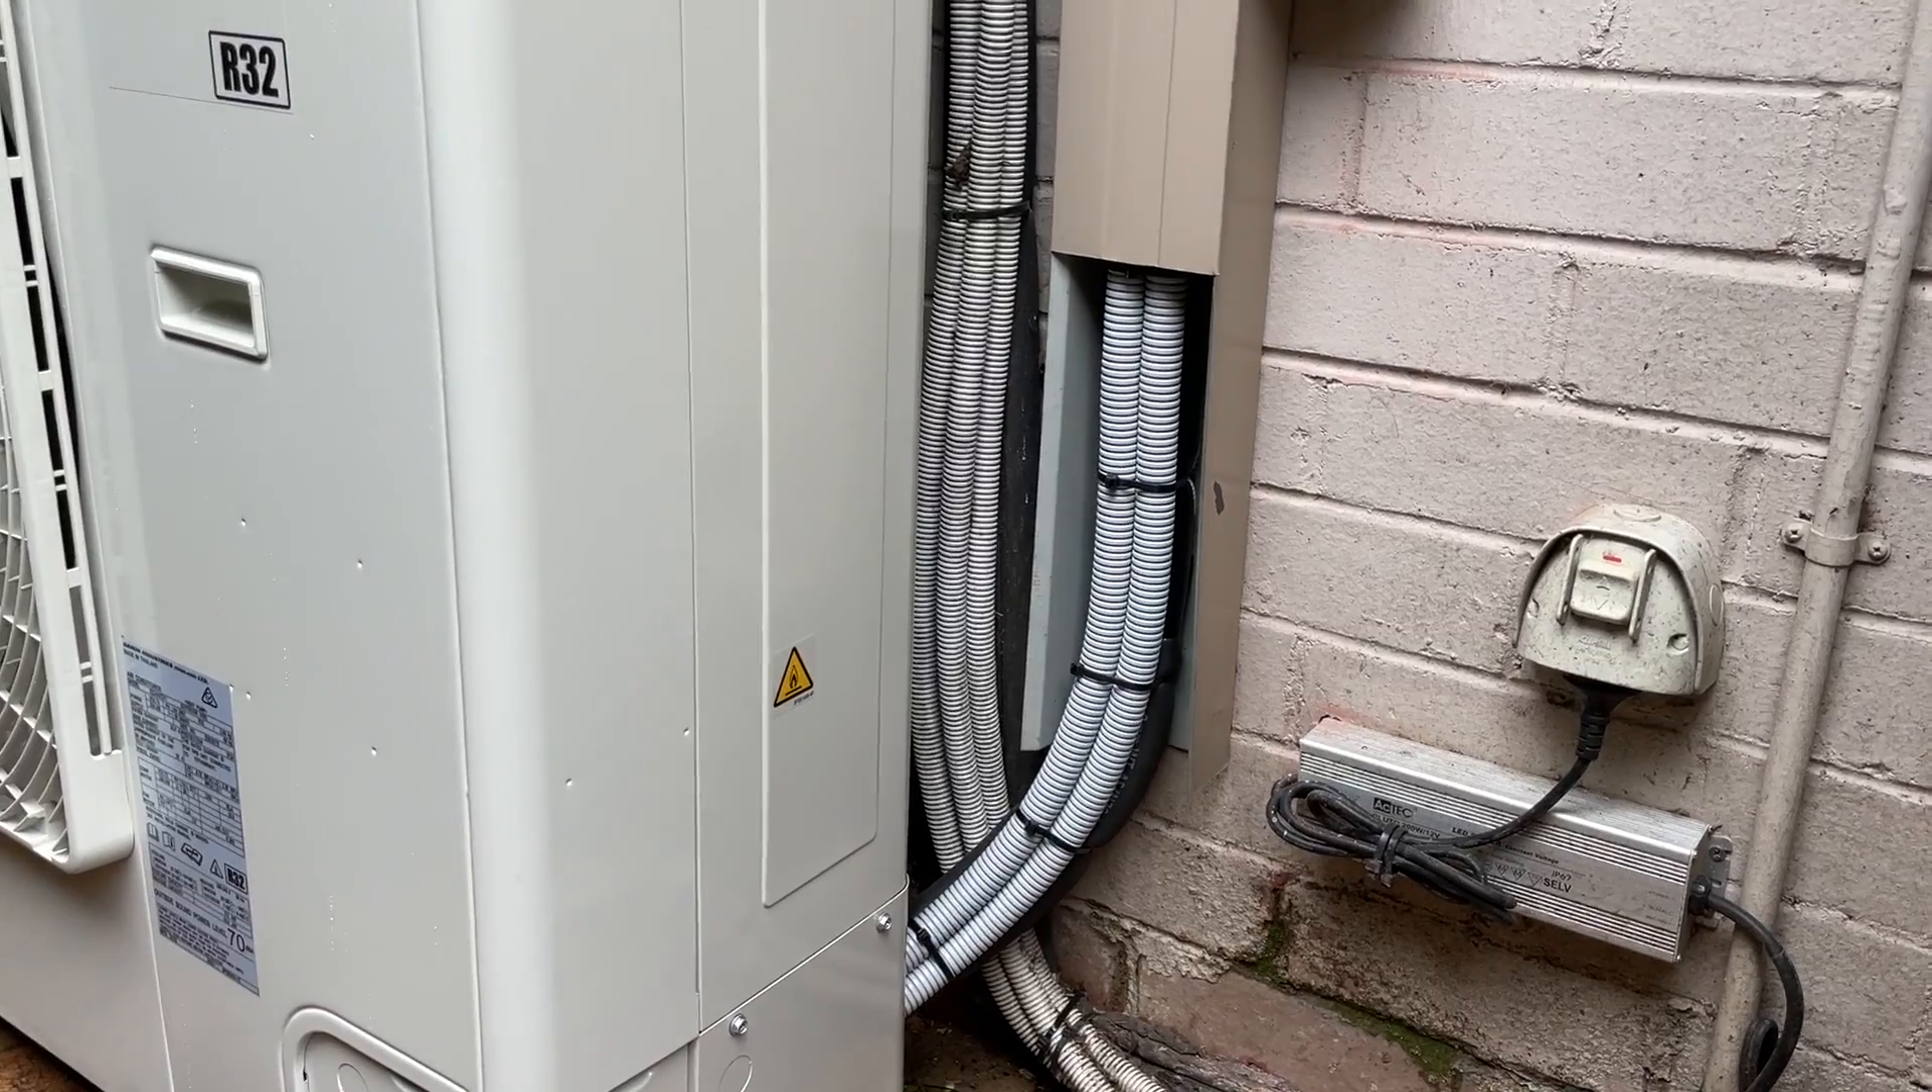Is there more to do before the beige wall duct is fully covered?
Yes.